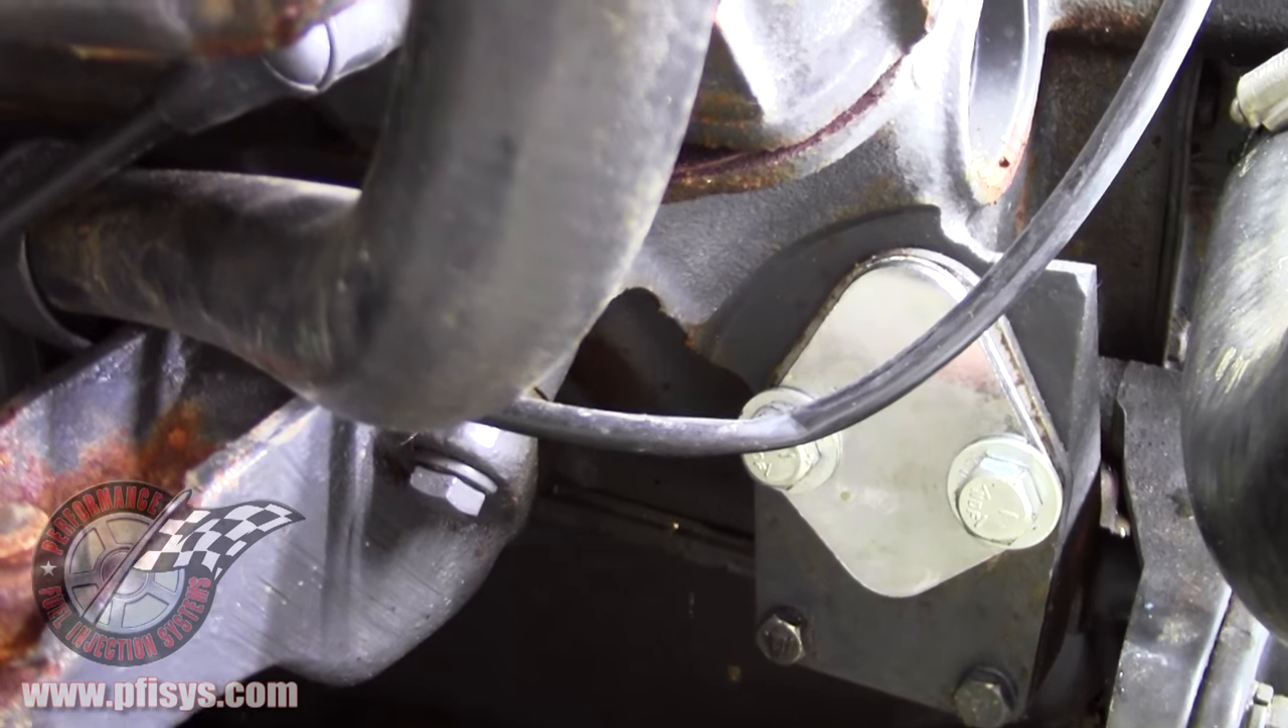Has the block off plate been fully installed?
Yes.